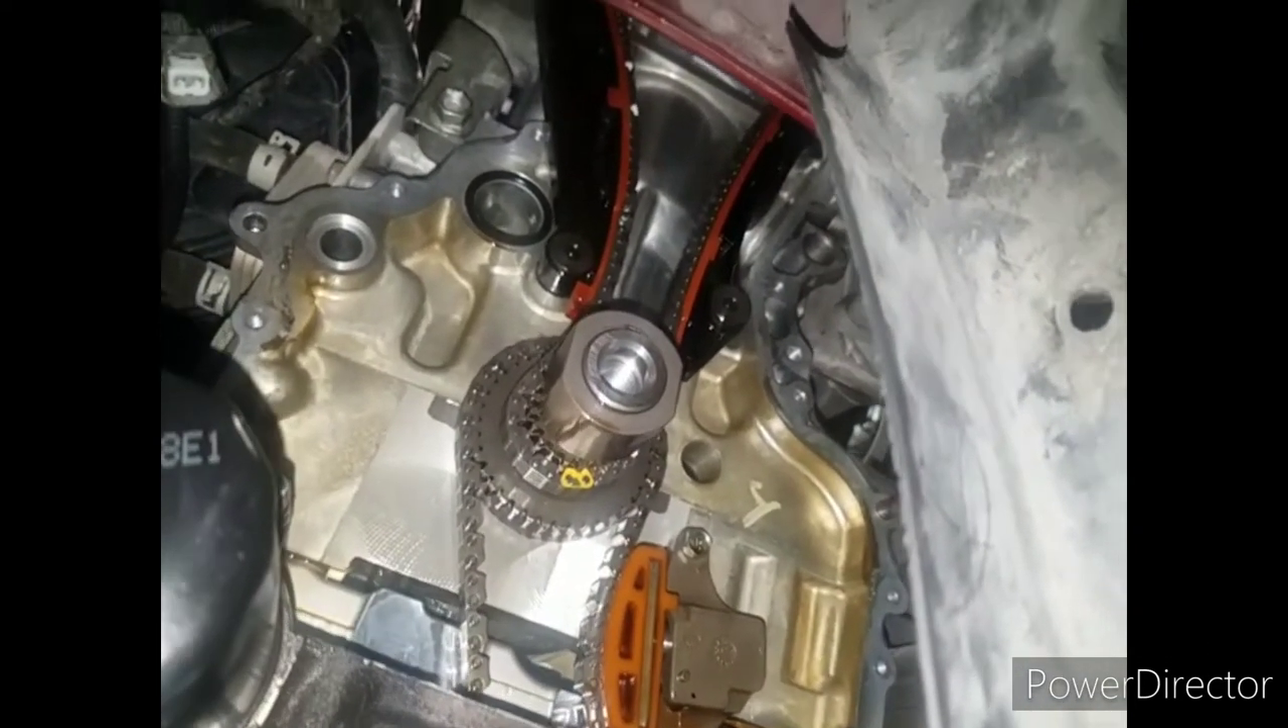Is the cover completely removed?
Yes.